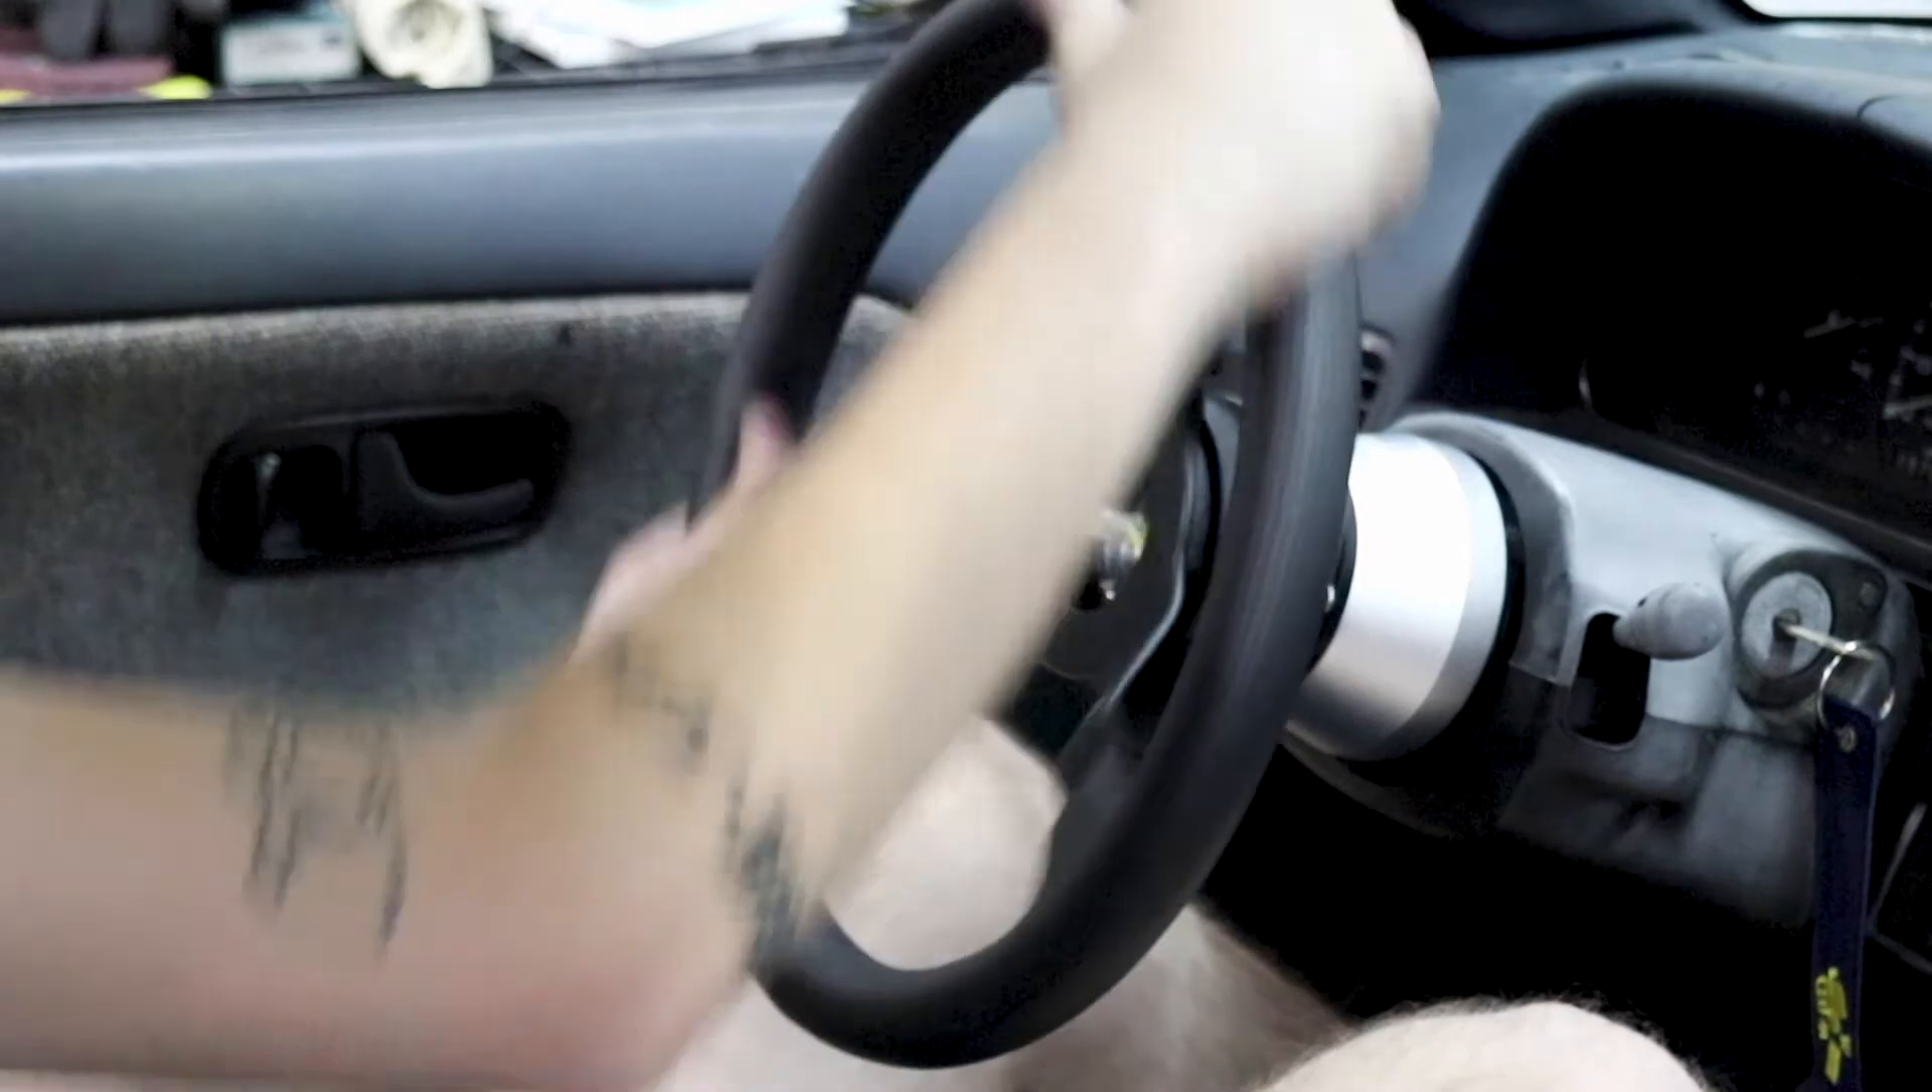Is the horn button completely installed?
No.